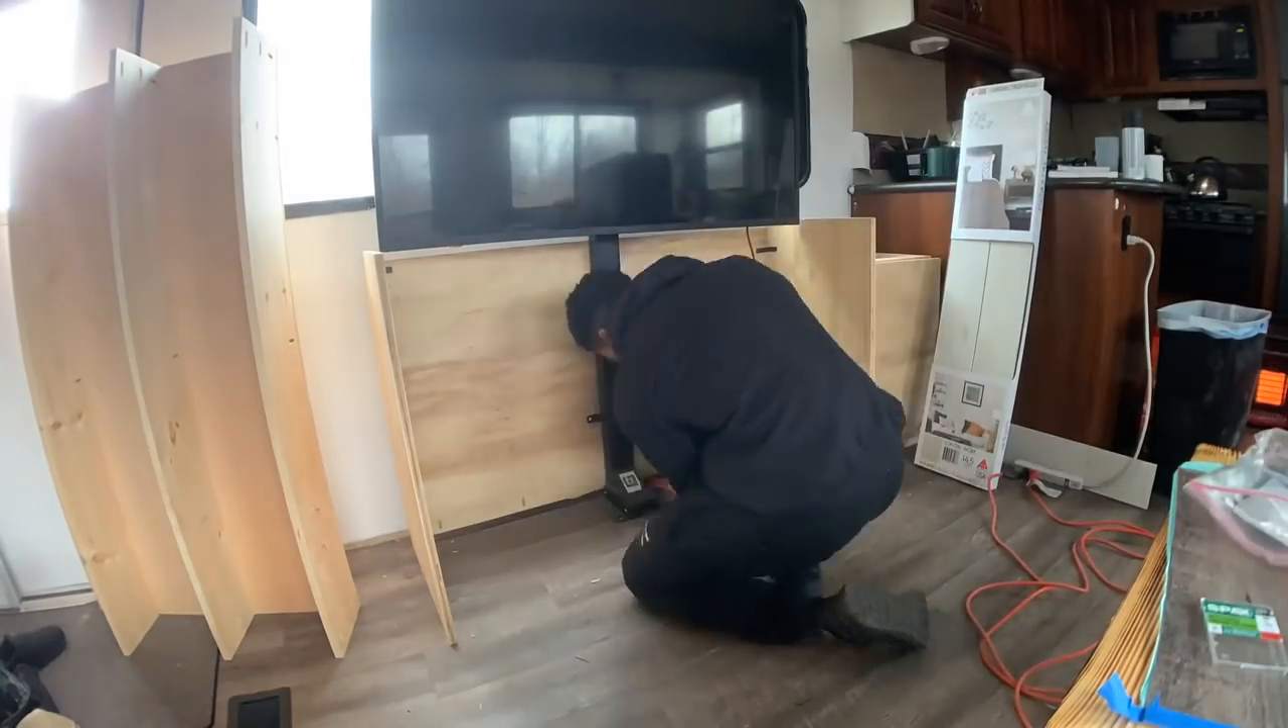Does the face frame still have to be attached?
Yes.